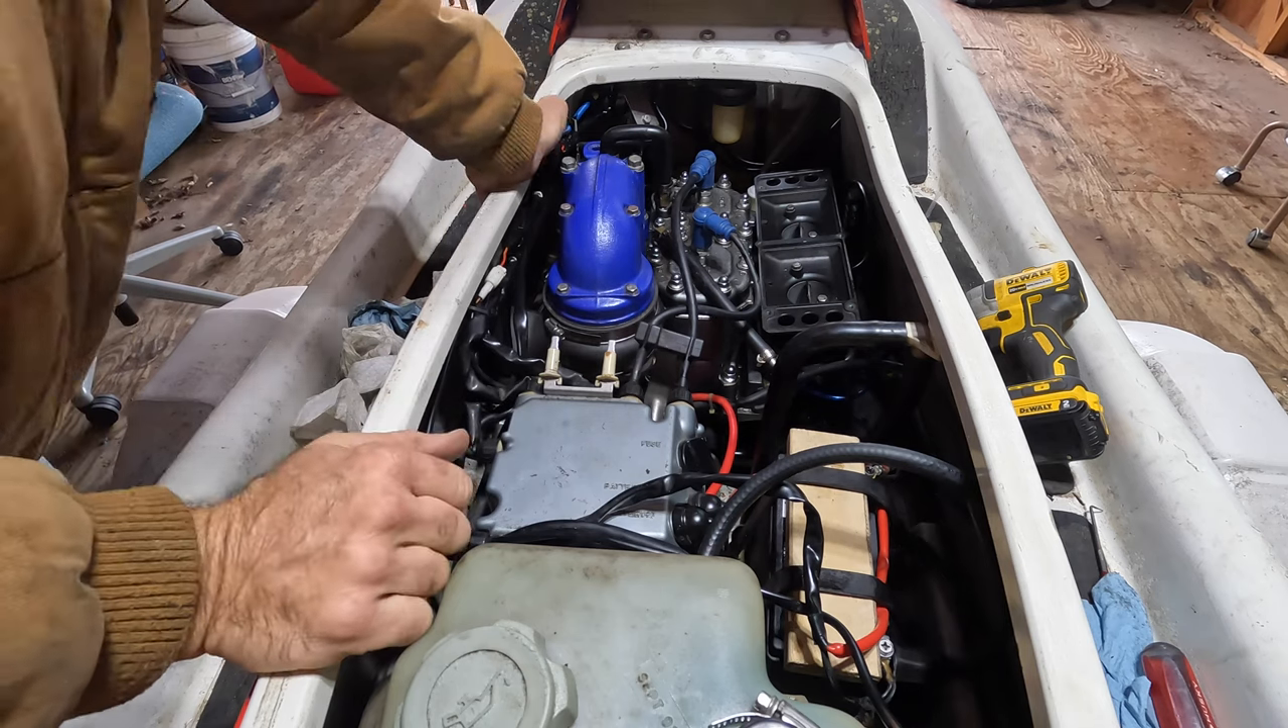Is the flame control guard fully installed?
No.